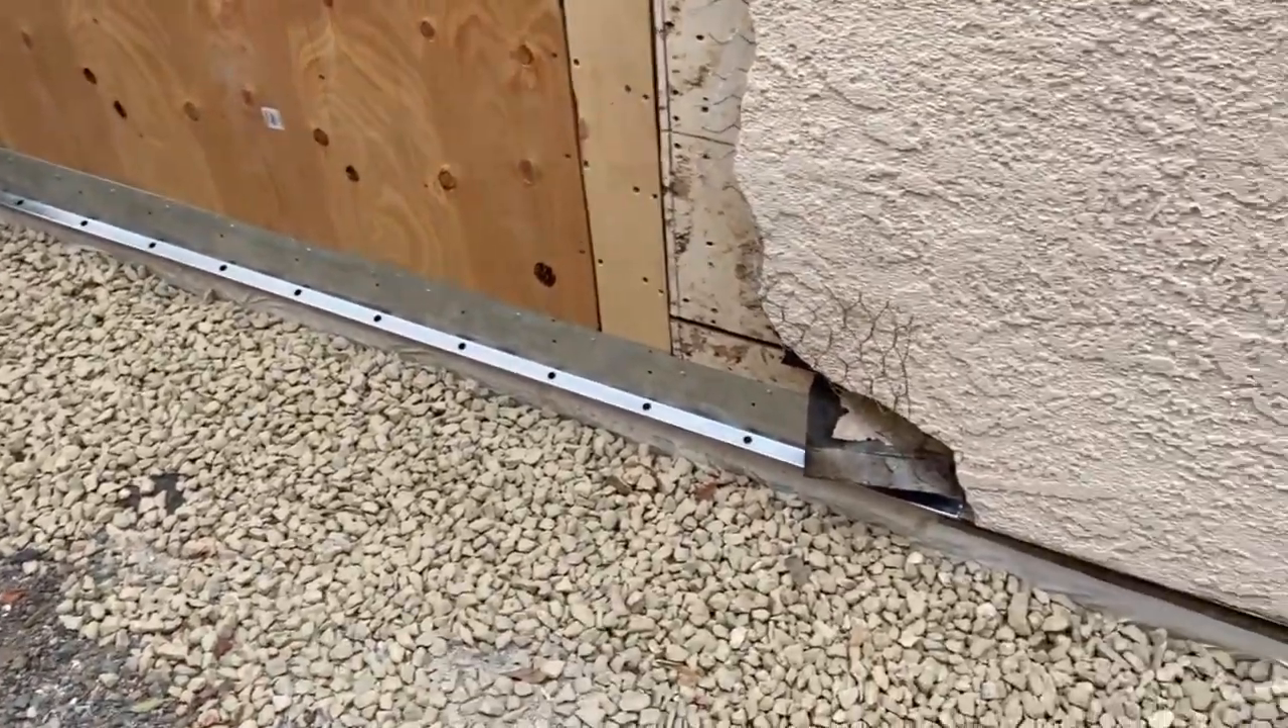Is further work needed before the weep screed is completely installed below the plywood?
No.